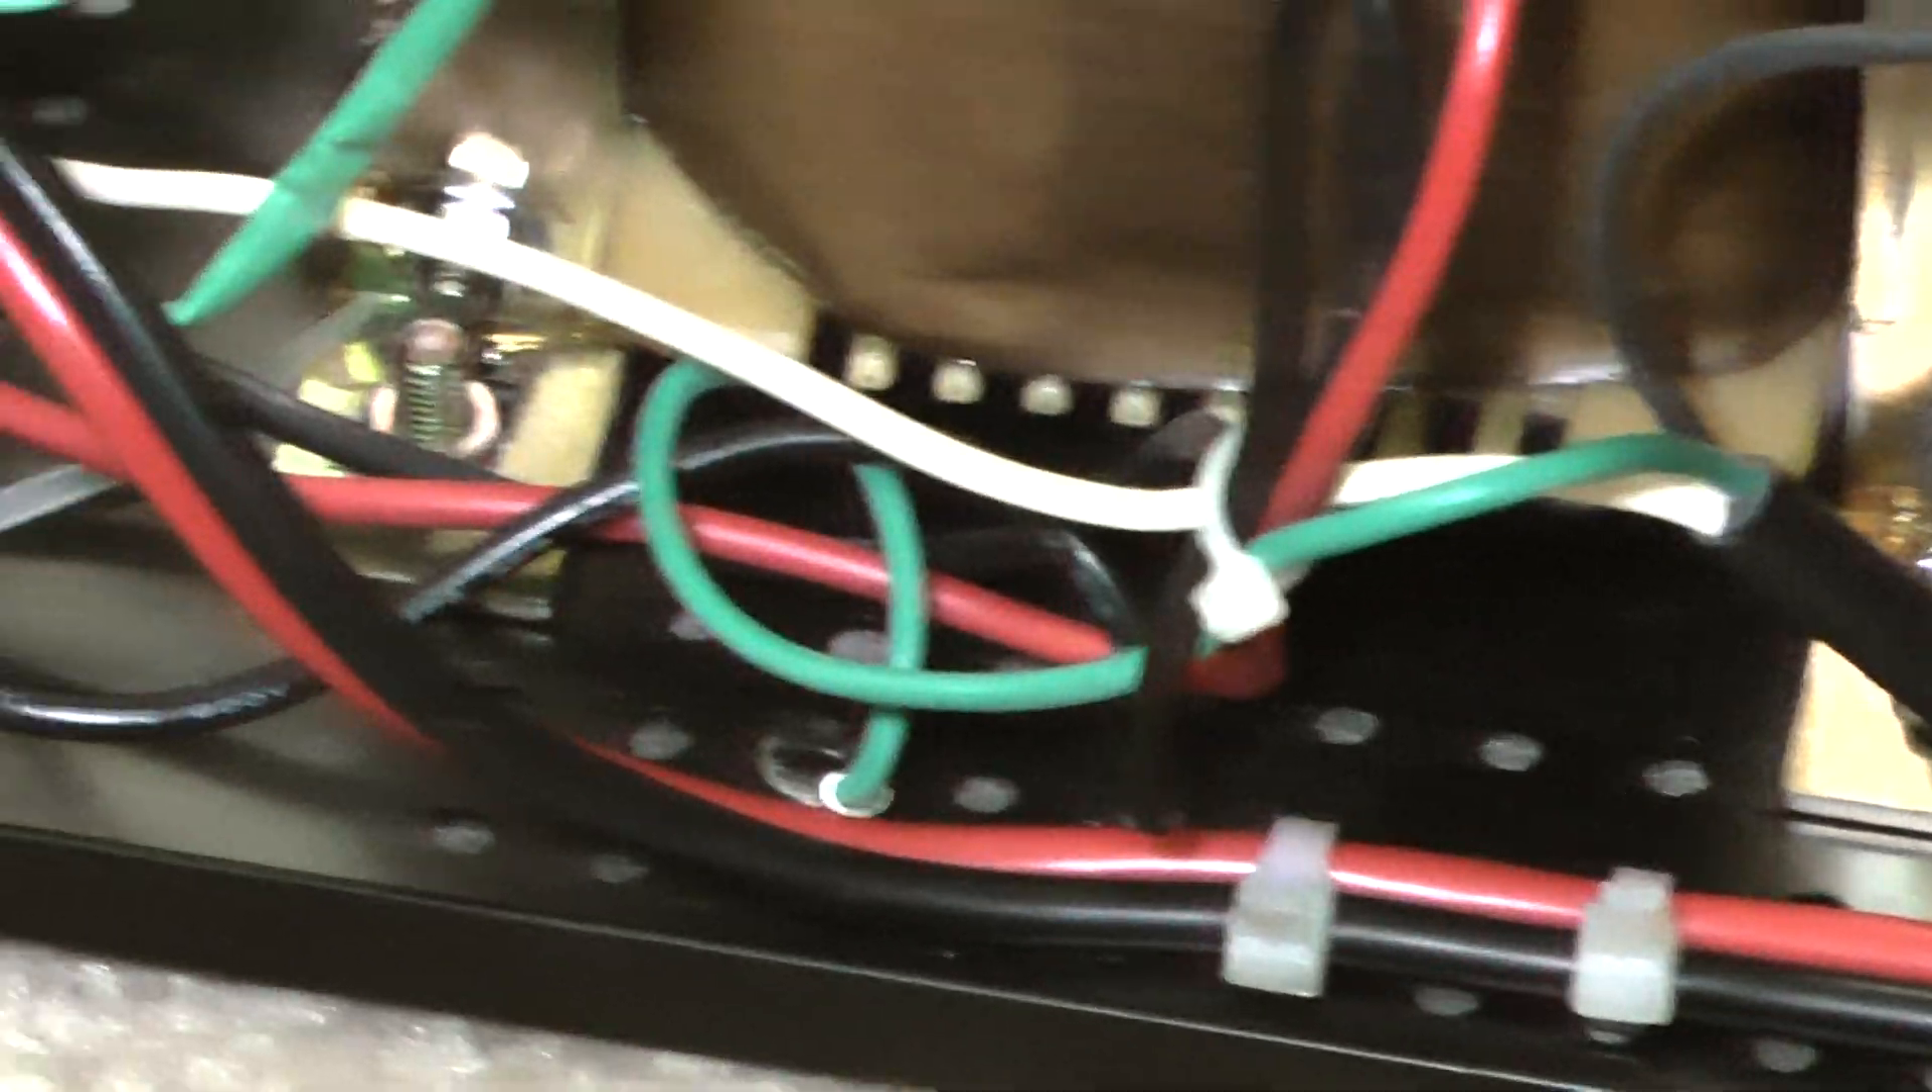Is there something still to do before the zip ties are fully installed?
No.